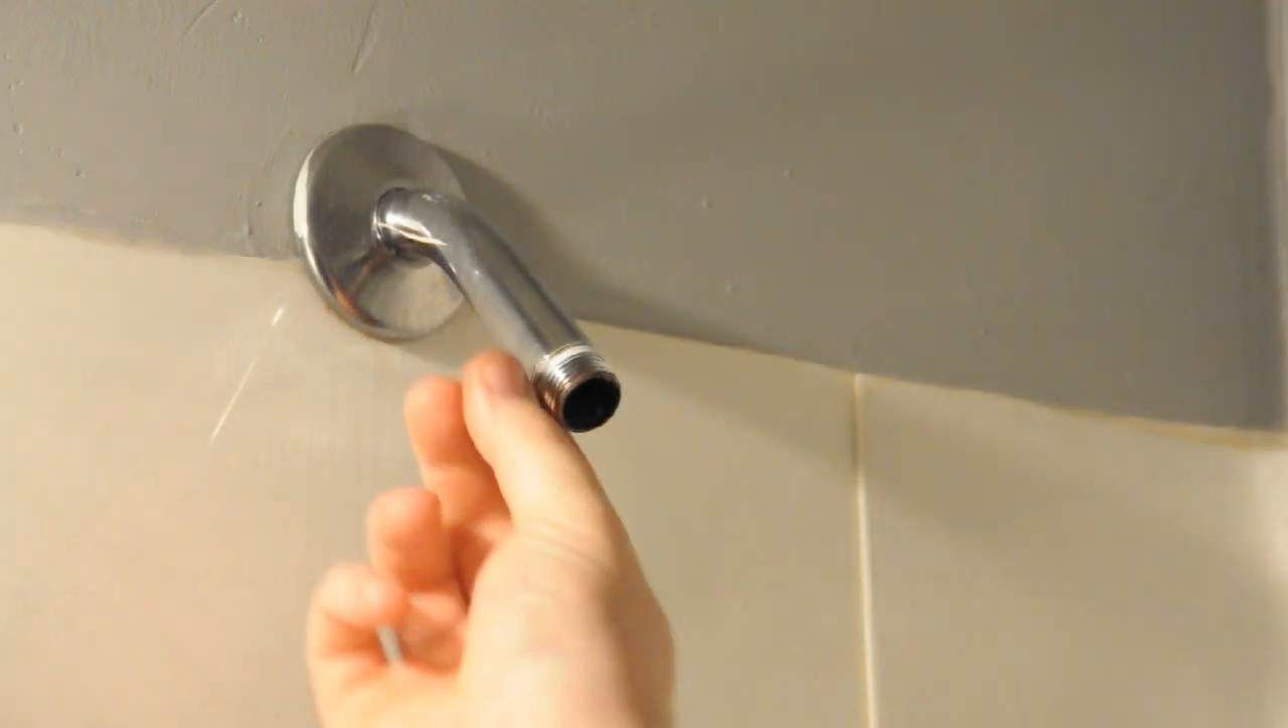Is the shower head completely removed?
Yes.